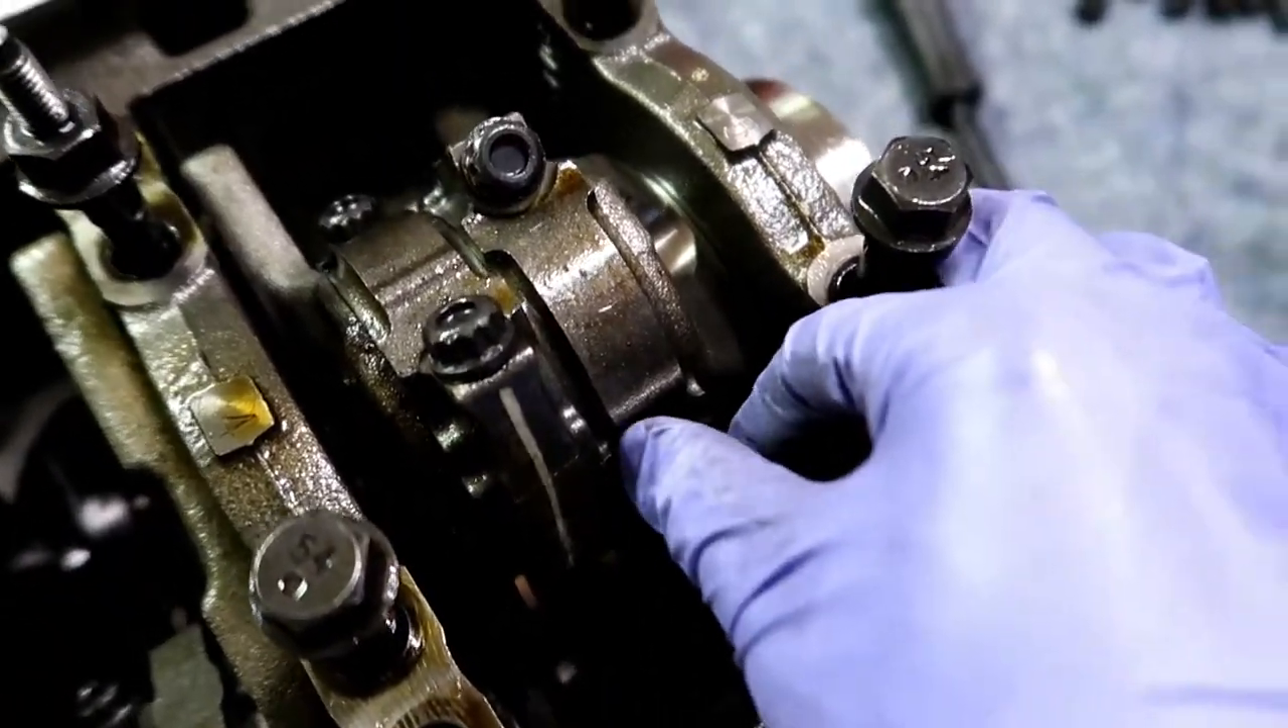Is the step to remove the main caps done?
No.